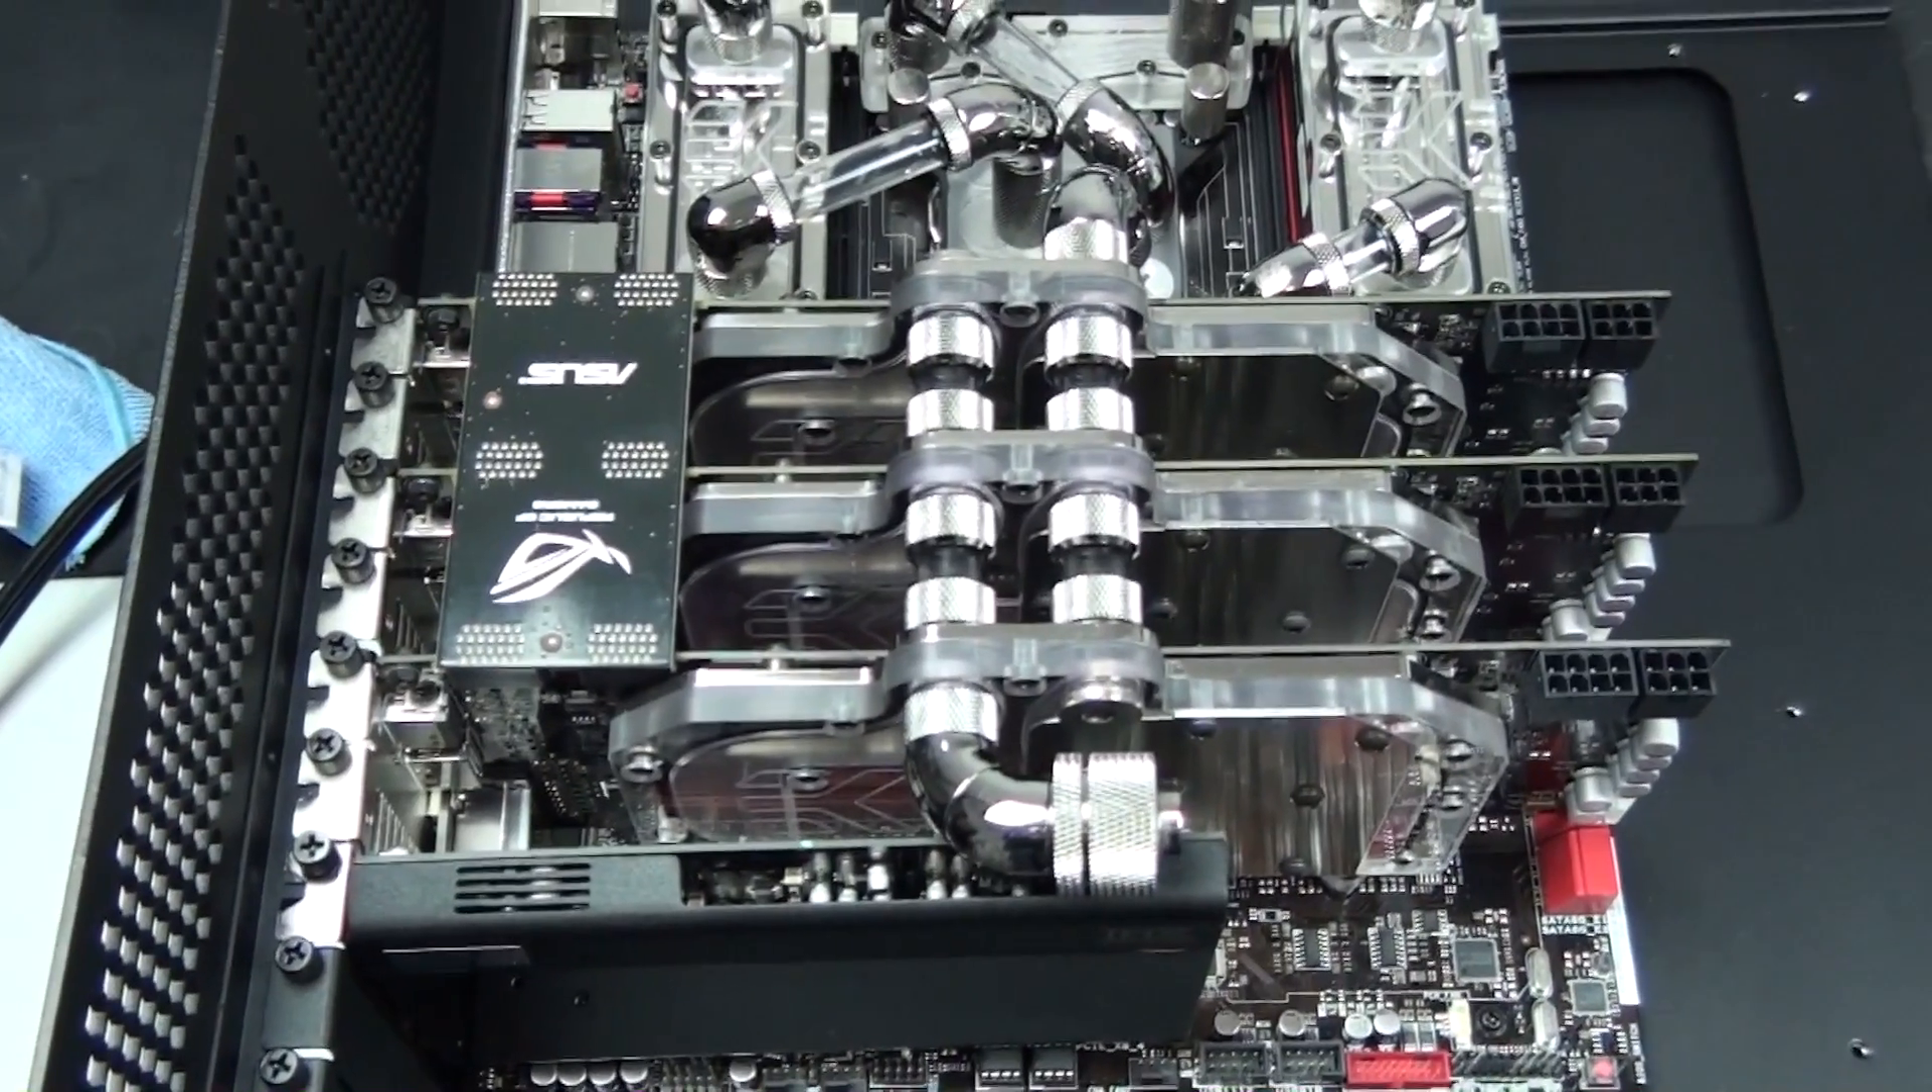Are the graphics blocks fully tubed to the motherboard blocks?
Yes.